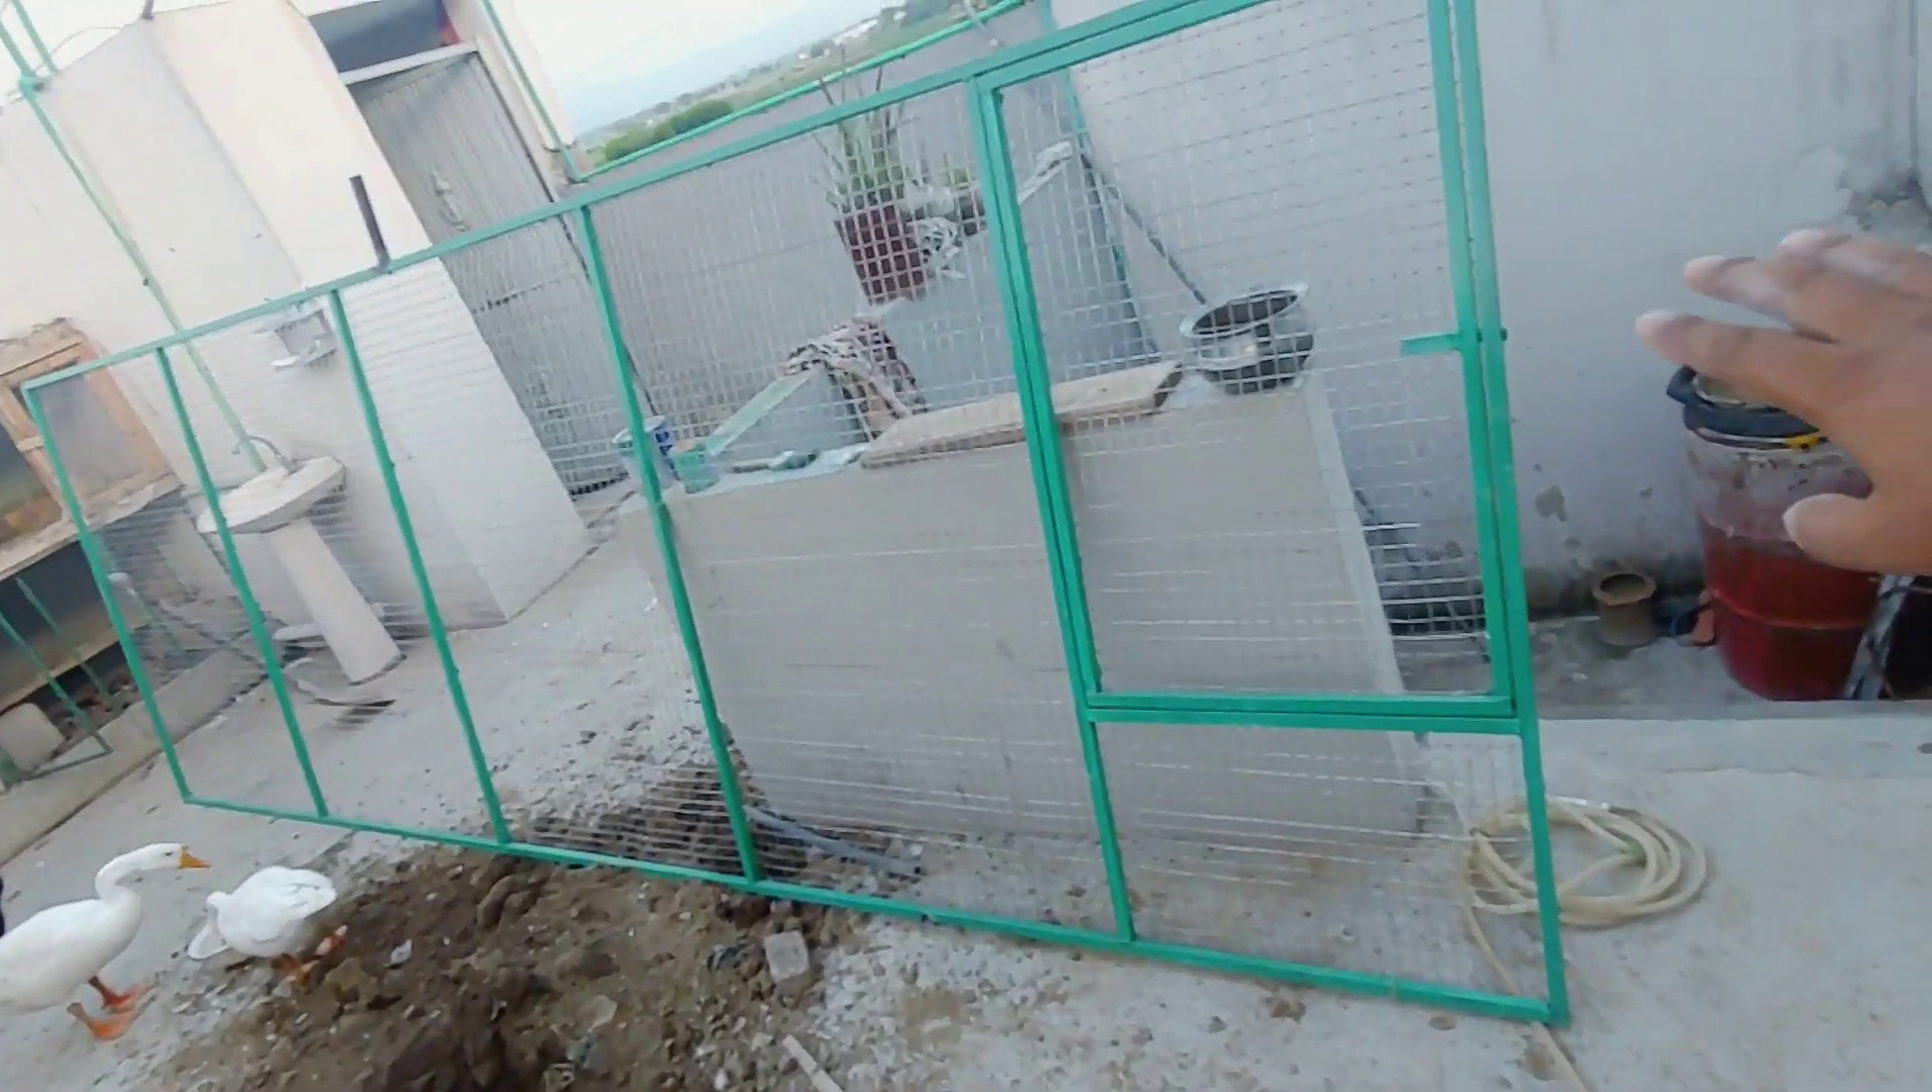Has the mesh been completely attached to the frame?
Yes.